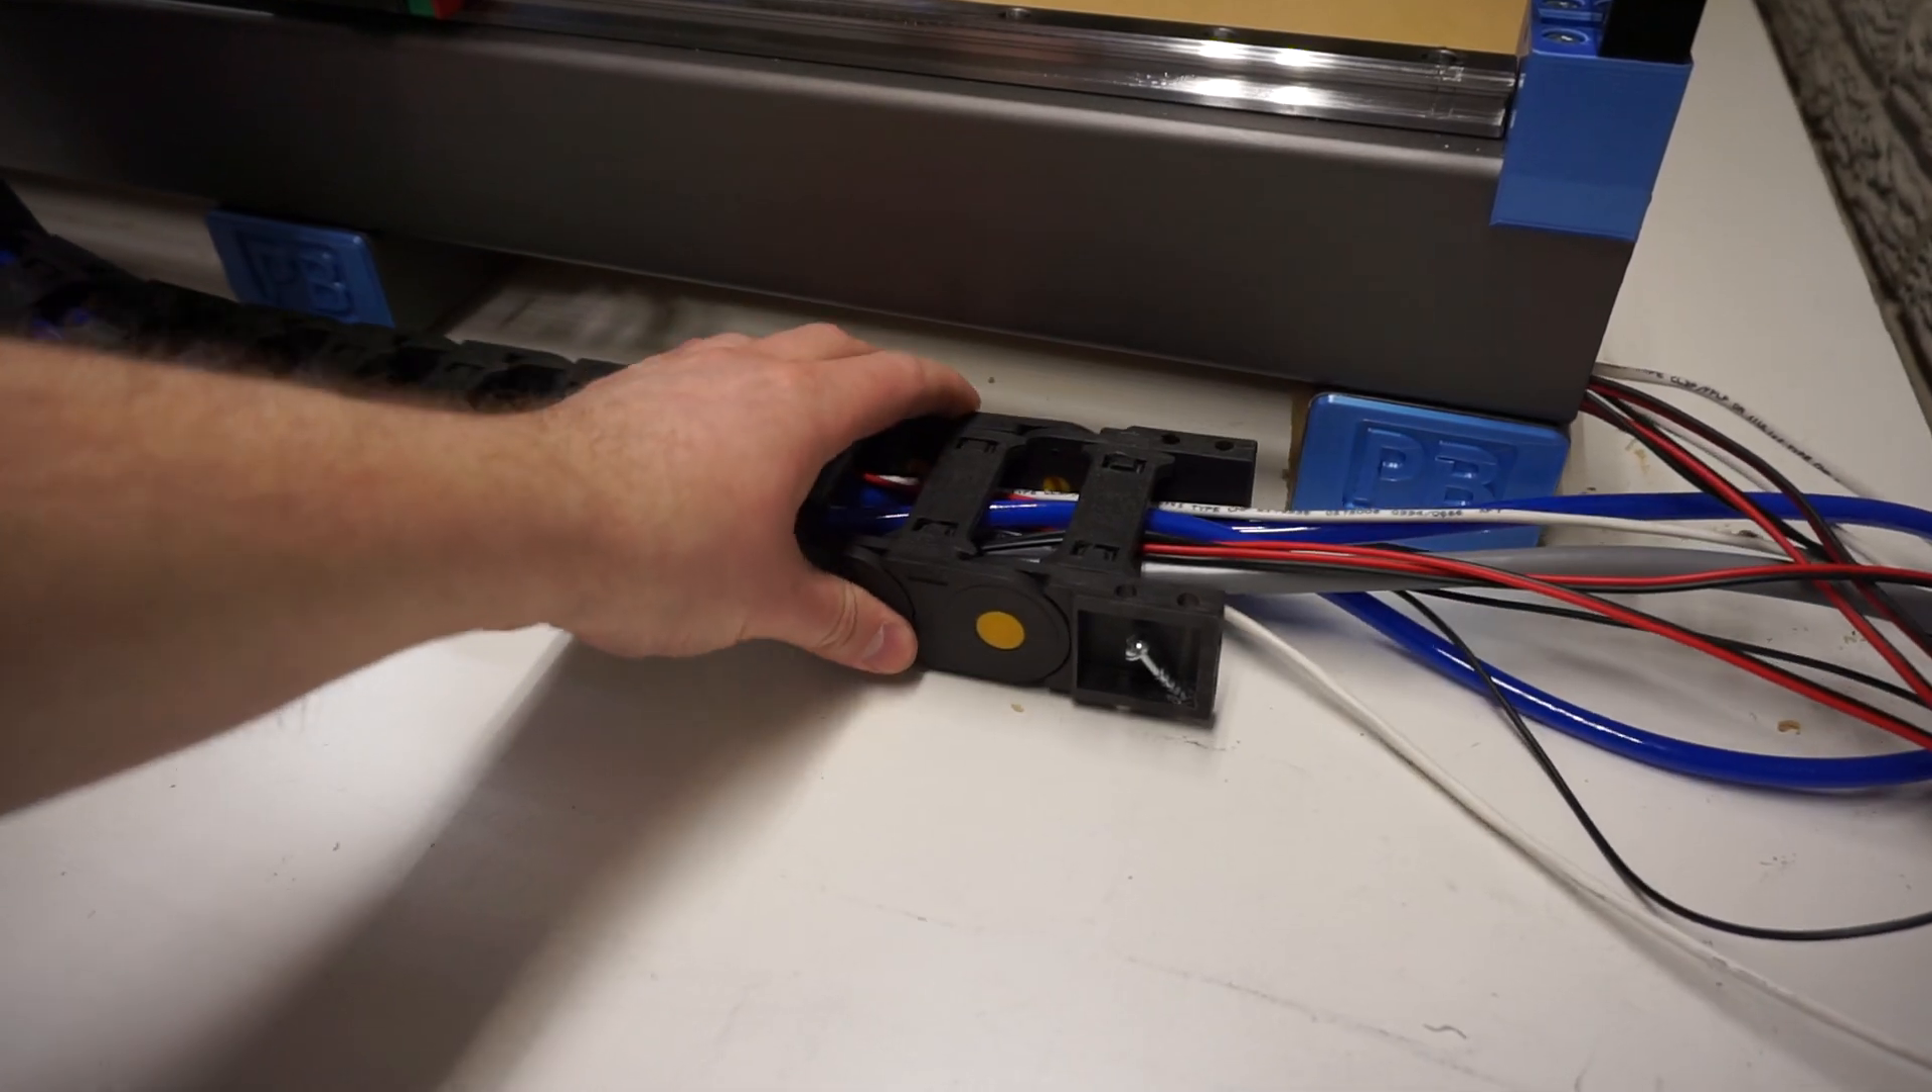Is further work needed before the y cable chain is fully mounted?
Yes.